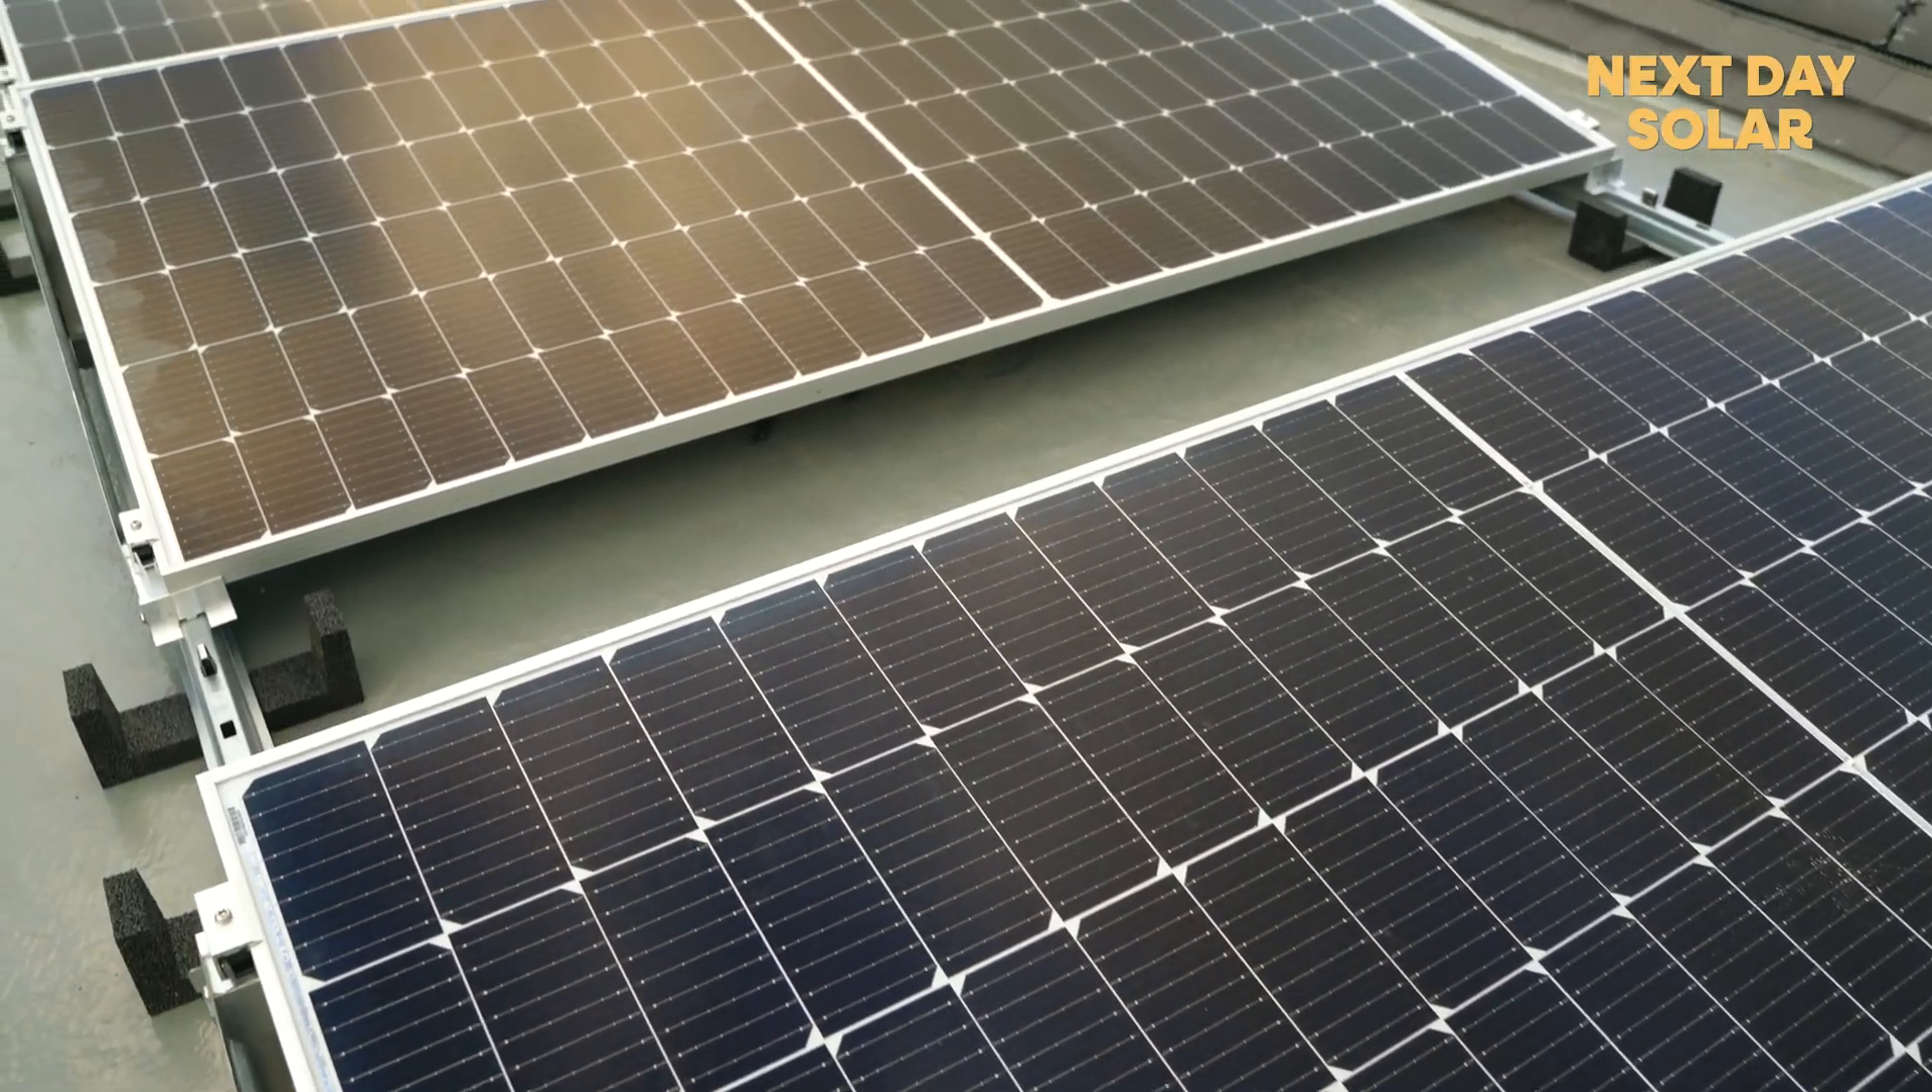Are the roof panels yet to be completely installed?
No.